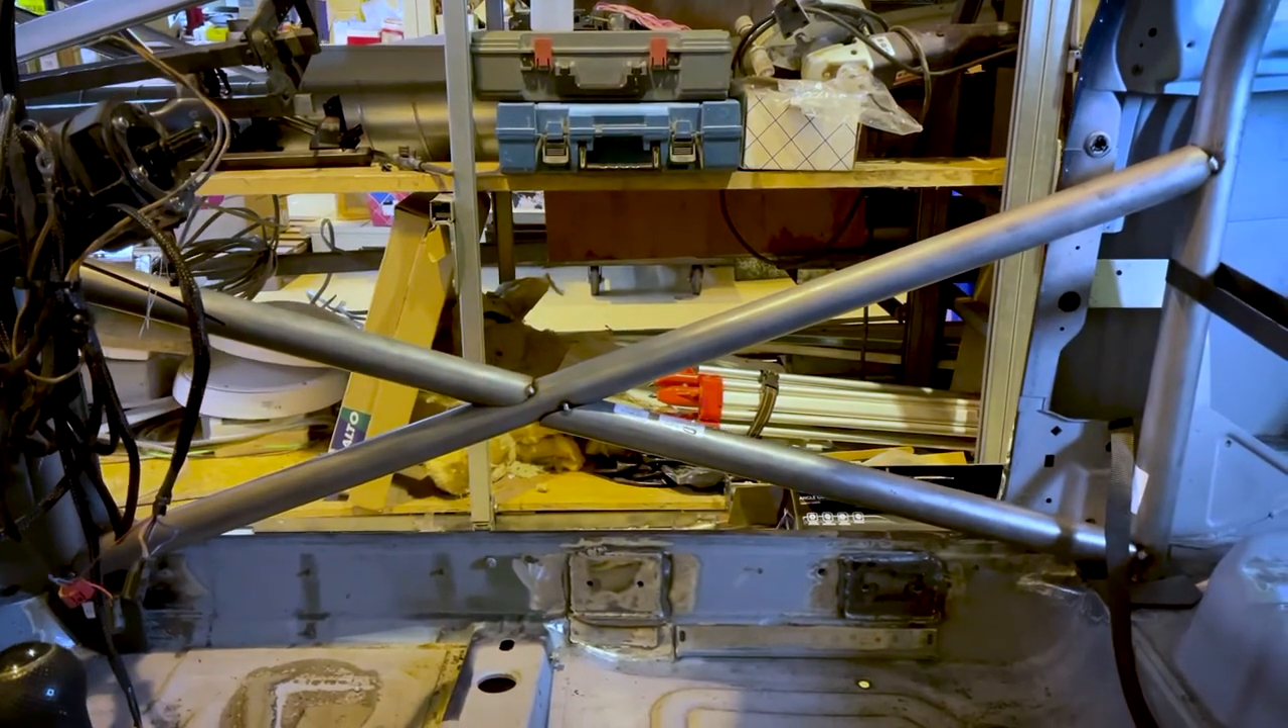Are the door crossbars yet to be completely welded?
Yes.